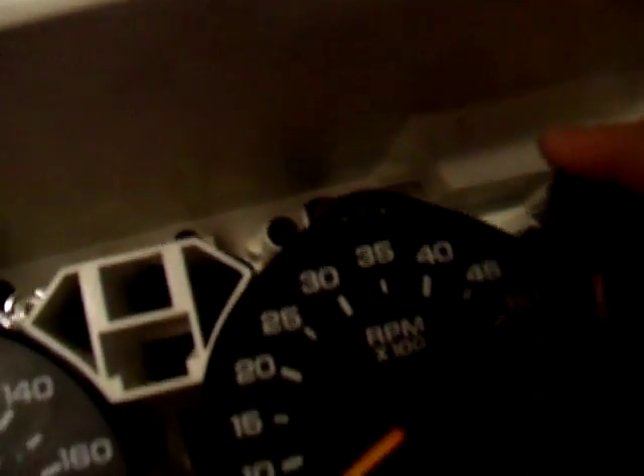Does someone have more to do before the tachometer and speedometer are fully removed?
Yes.